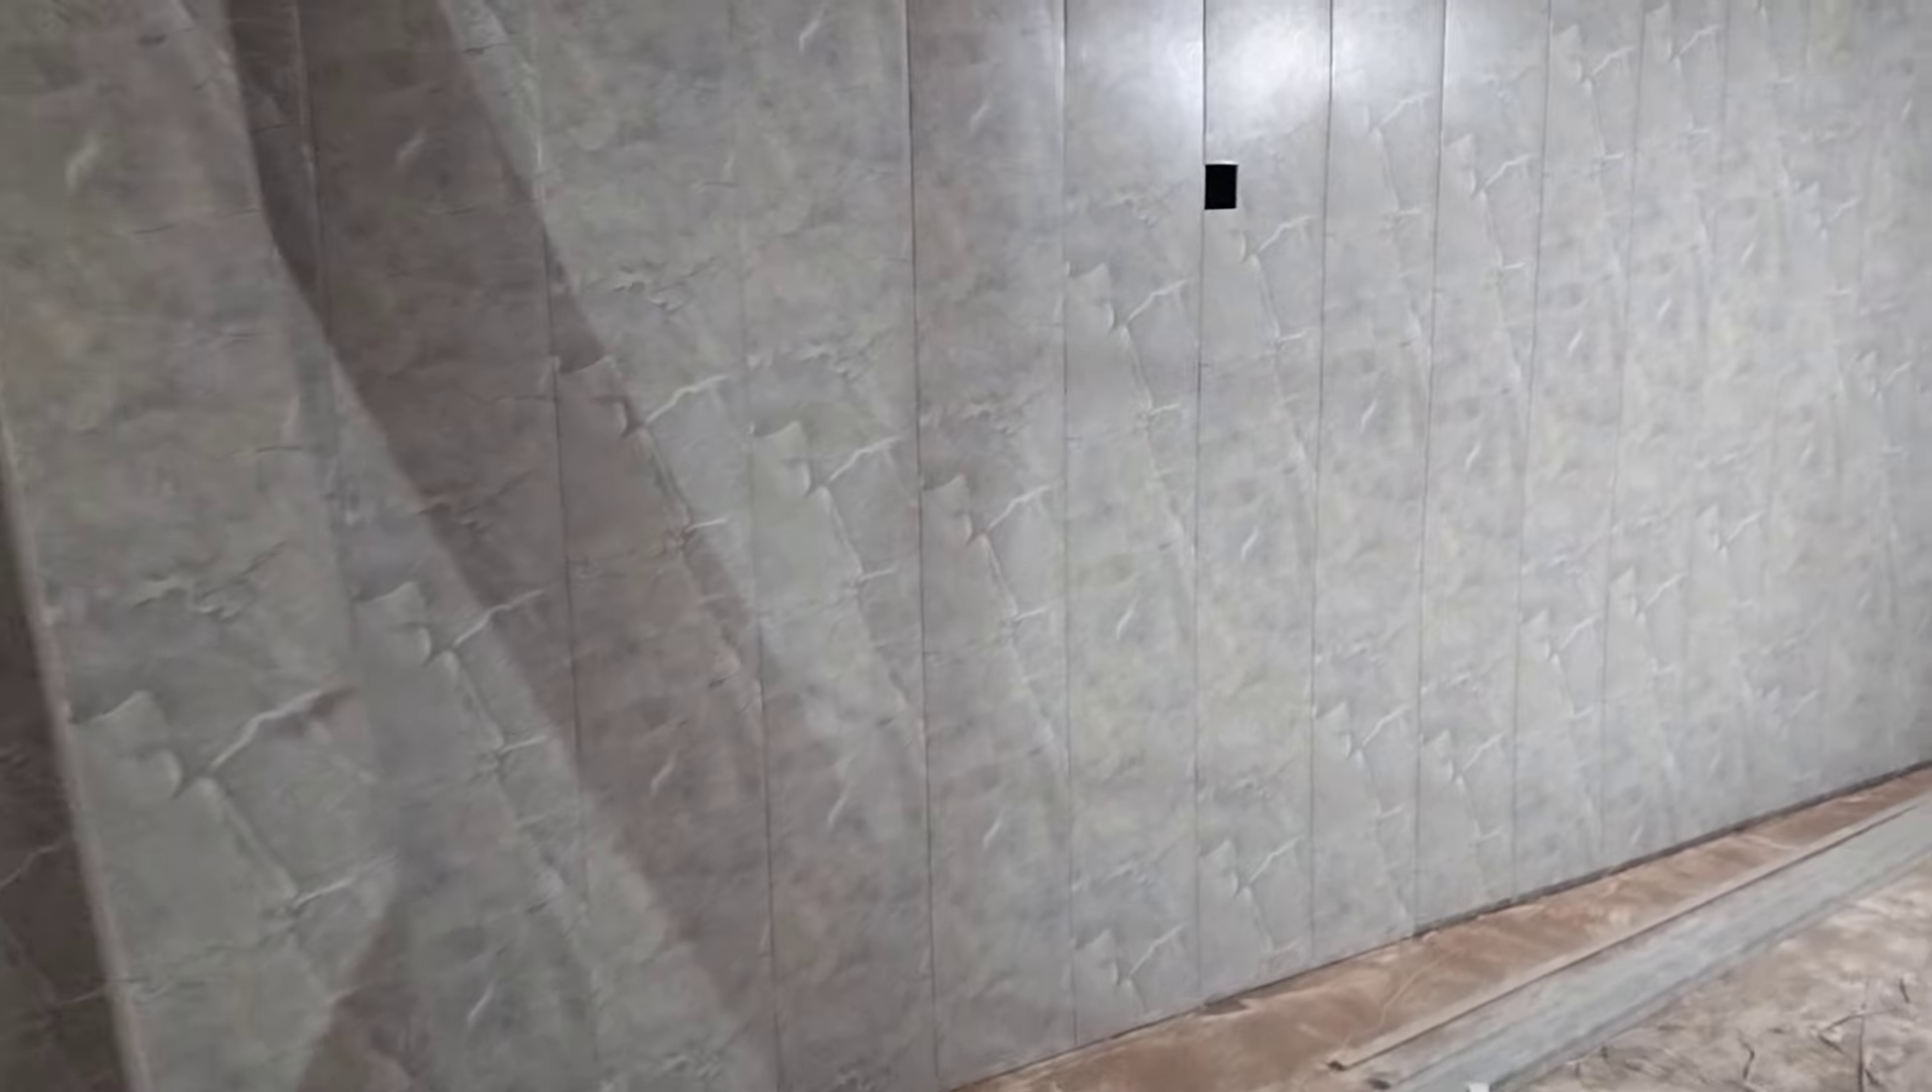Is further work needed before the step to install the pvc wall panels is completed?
No.